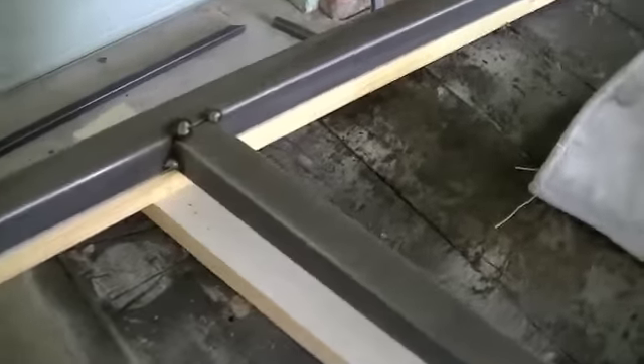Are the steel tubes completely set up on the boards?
Yes.